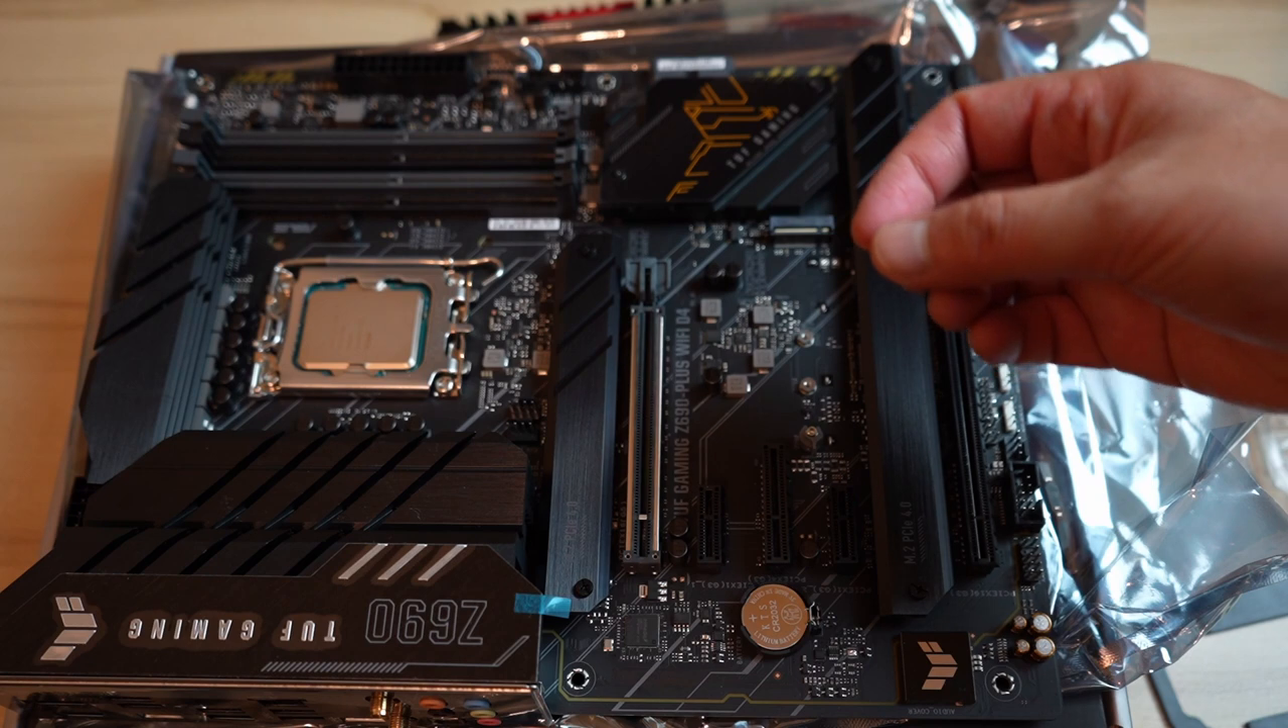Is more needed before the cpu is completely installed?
No.